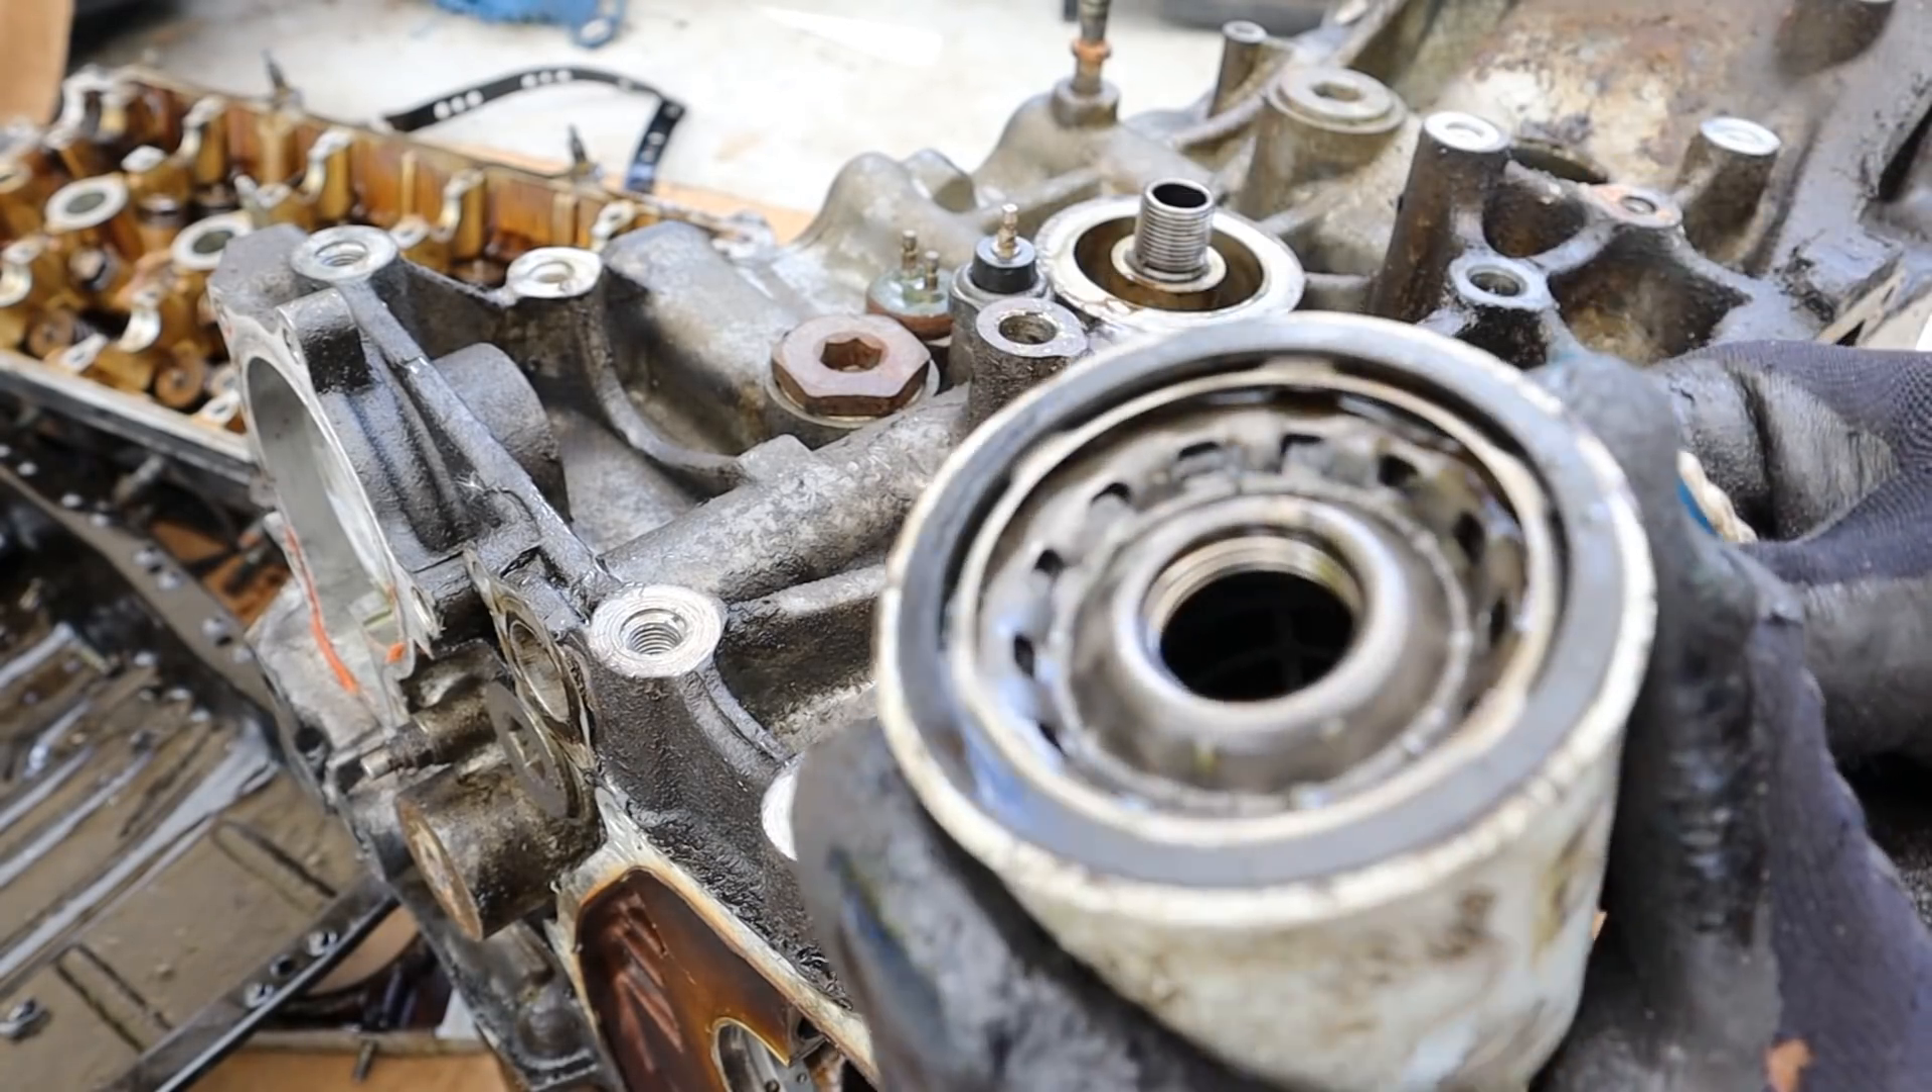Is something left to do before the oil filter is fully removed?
No.